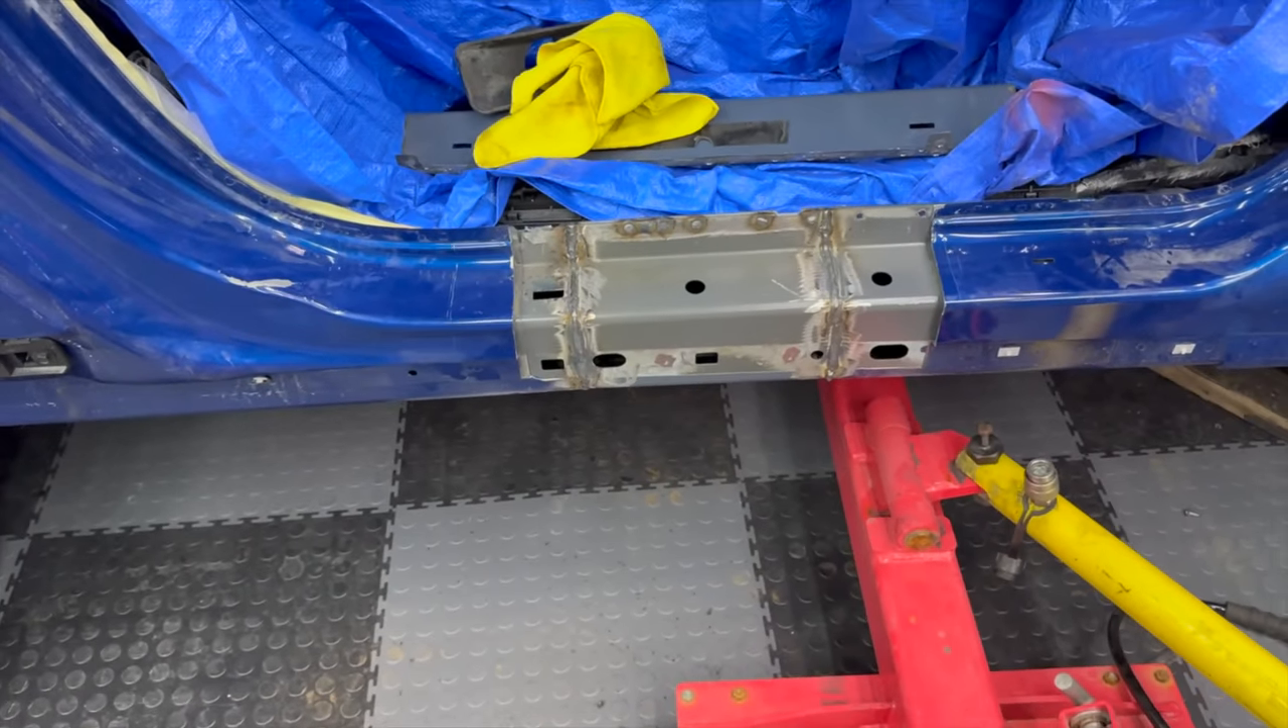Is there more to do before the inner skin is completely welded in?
No.